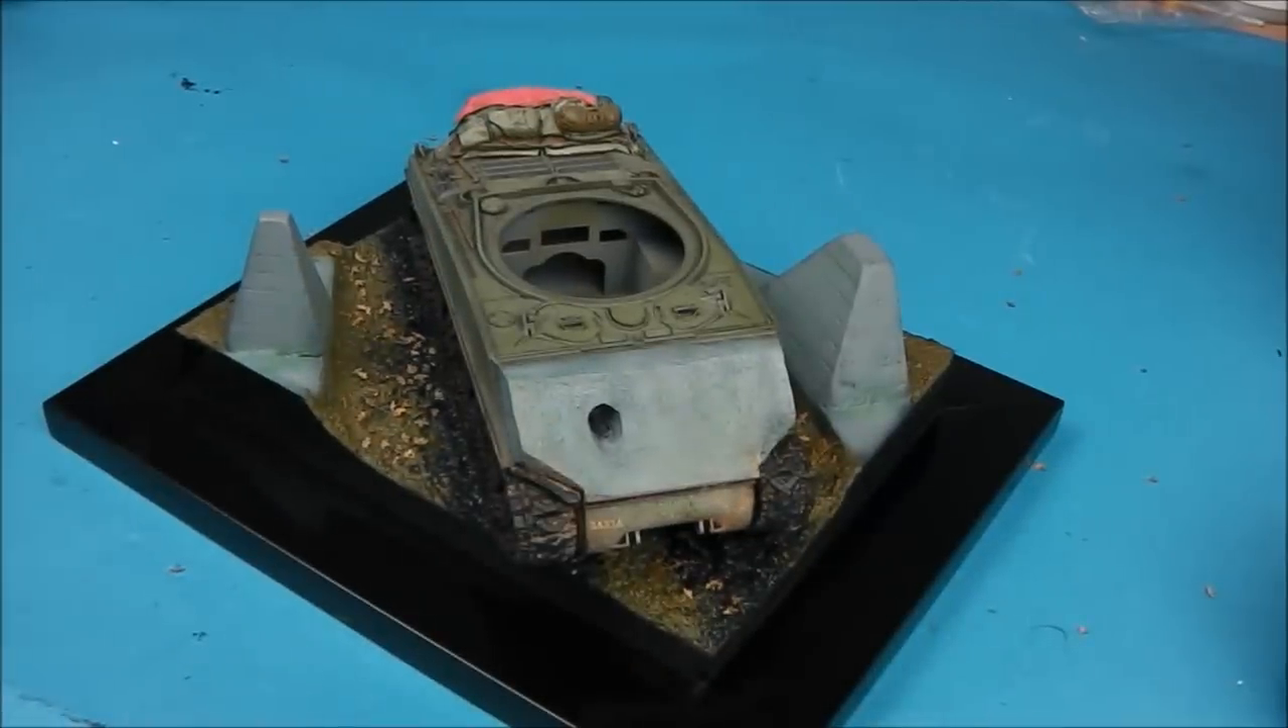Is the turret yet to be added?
Yes.